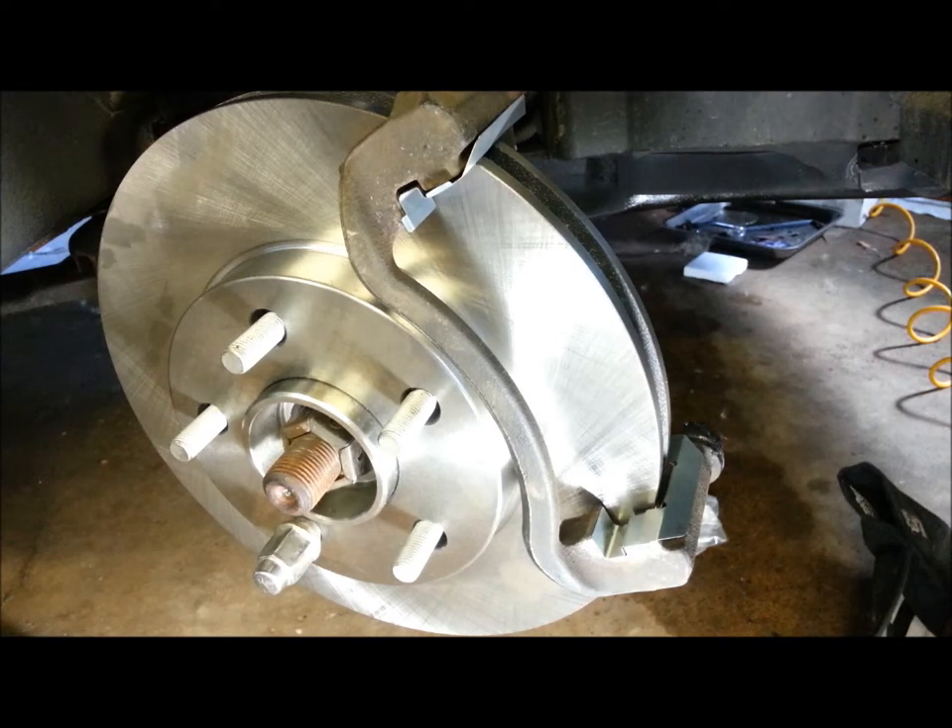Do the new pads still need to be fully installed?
Yes.